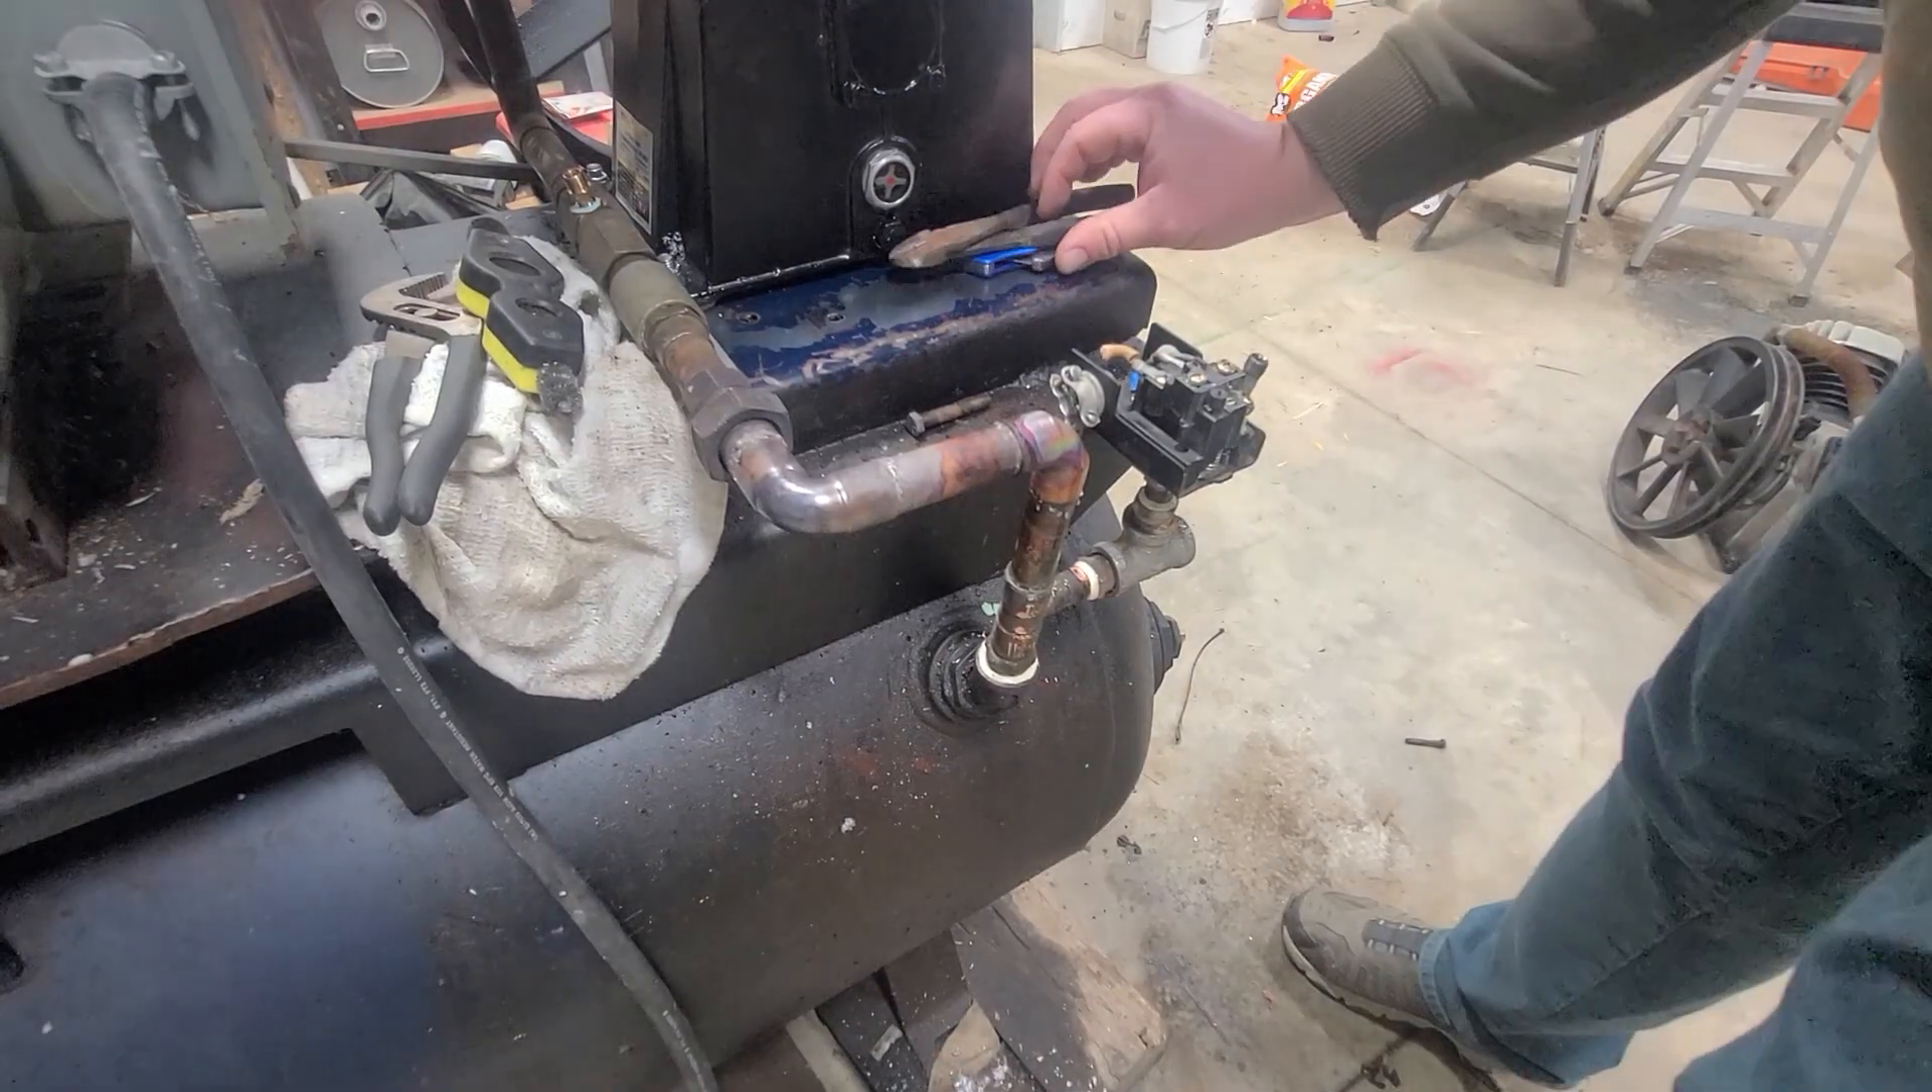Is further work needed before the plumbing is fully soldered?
No.